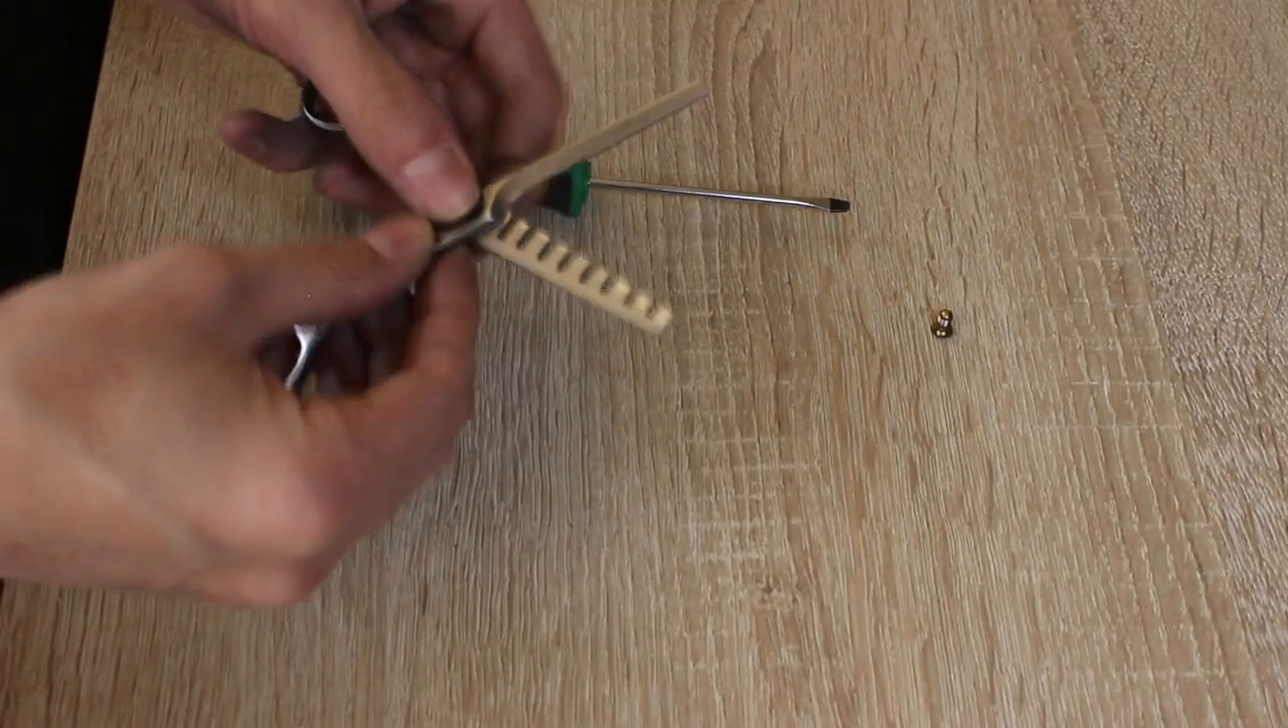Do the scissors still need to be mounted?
Yes.